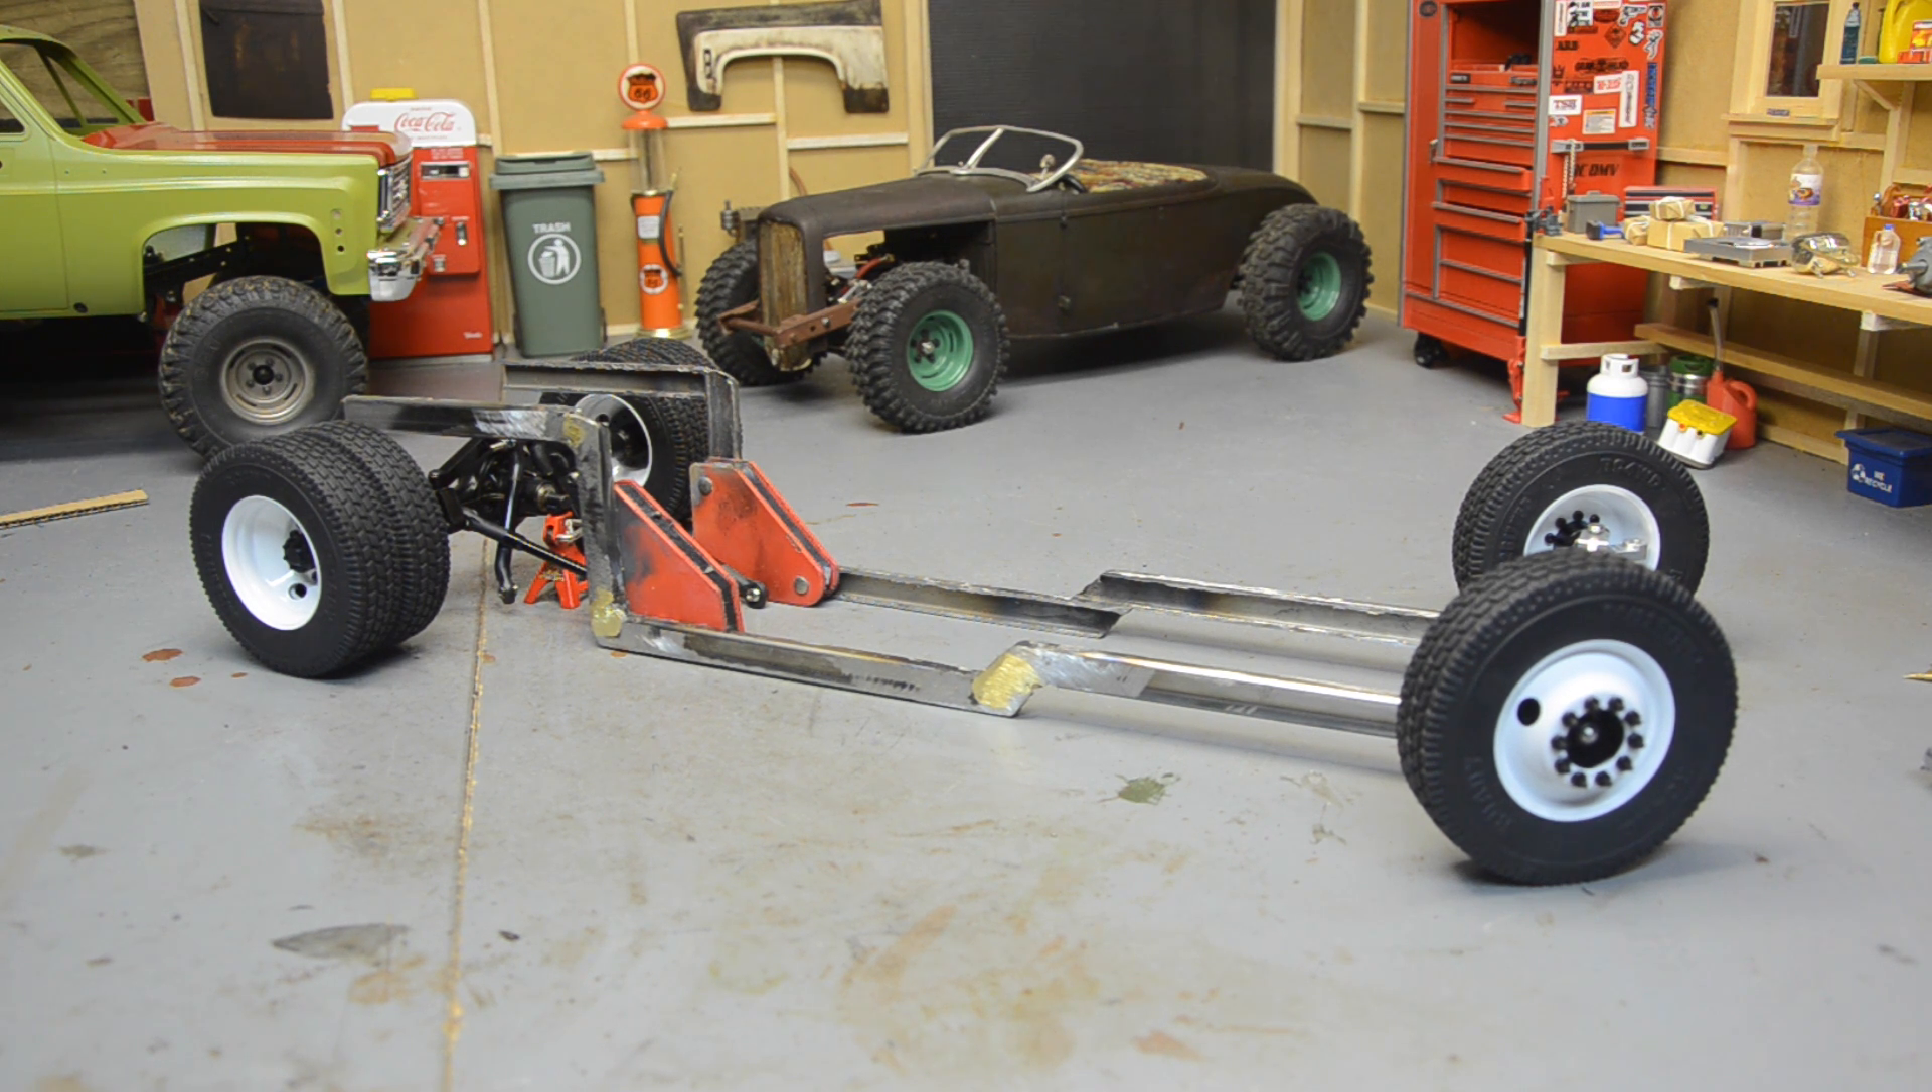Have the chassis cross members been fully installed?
No.